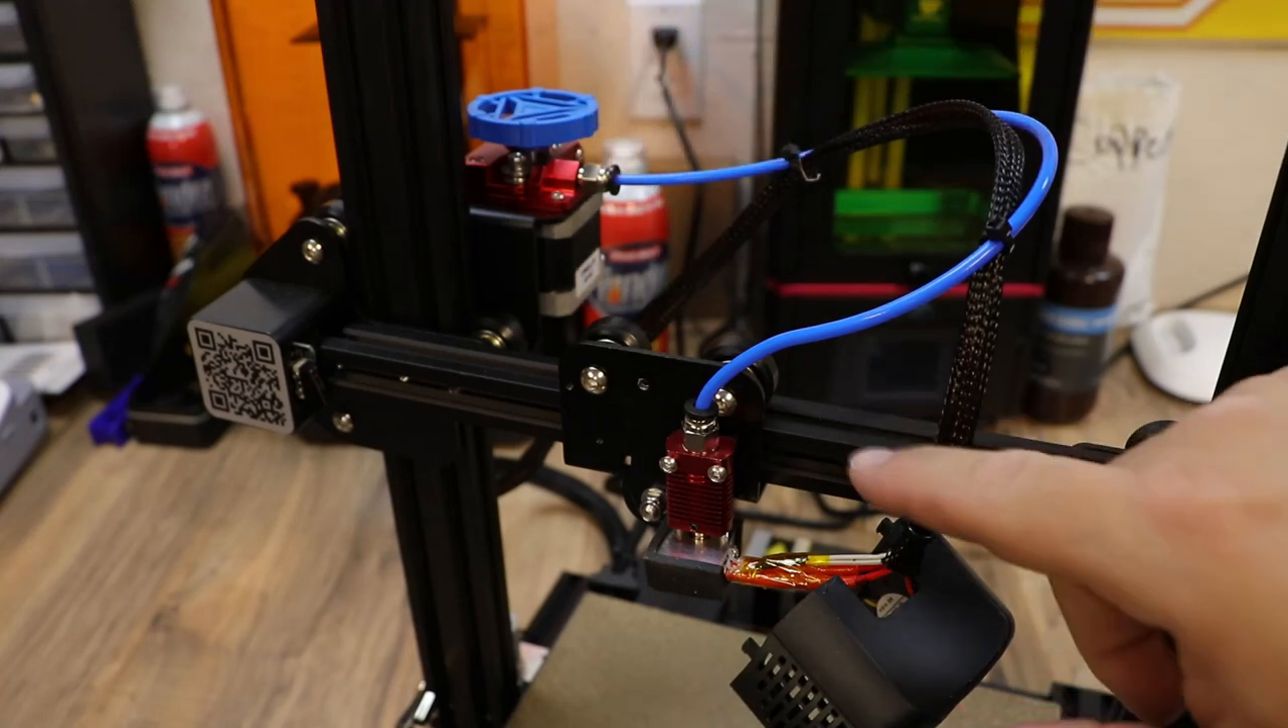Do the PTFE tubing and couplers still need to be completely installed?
No.